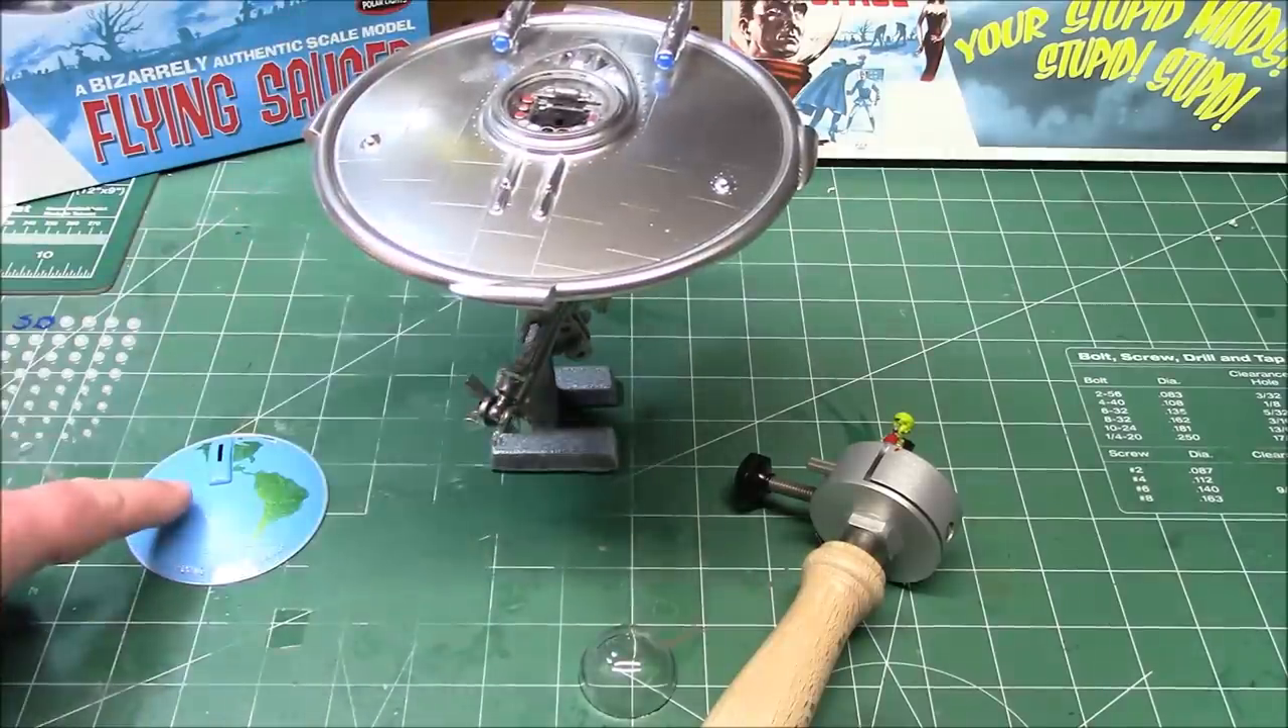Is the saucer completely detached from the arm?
No.